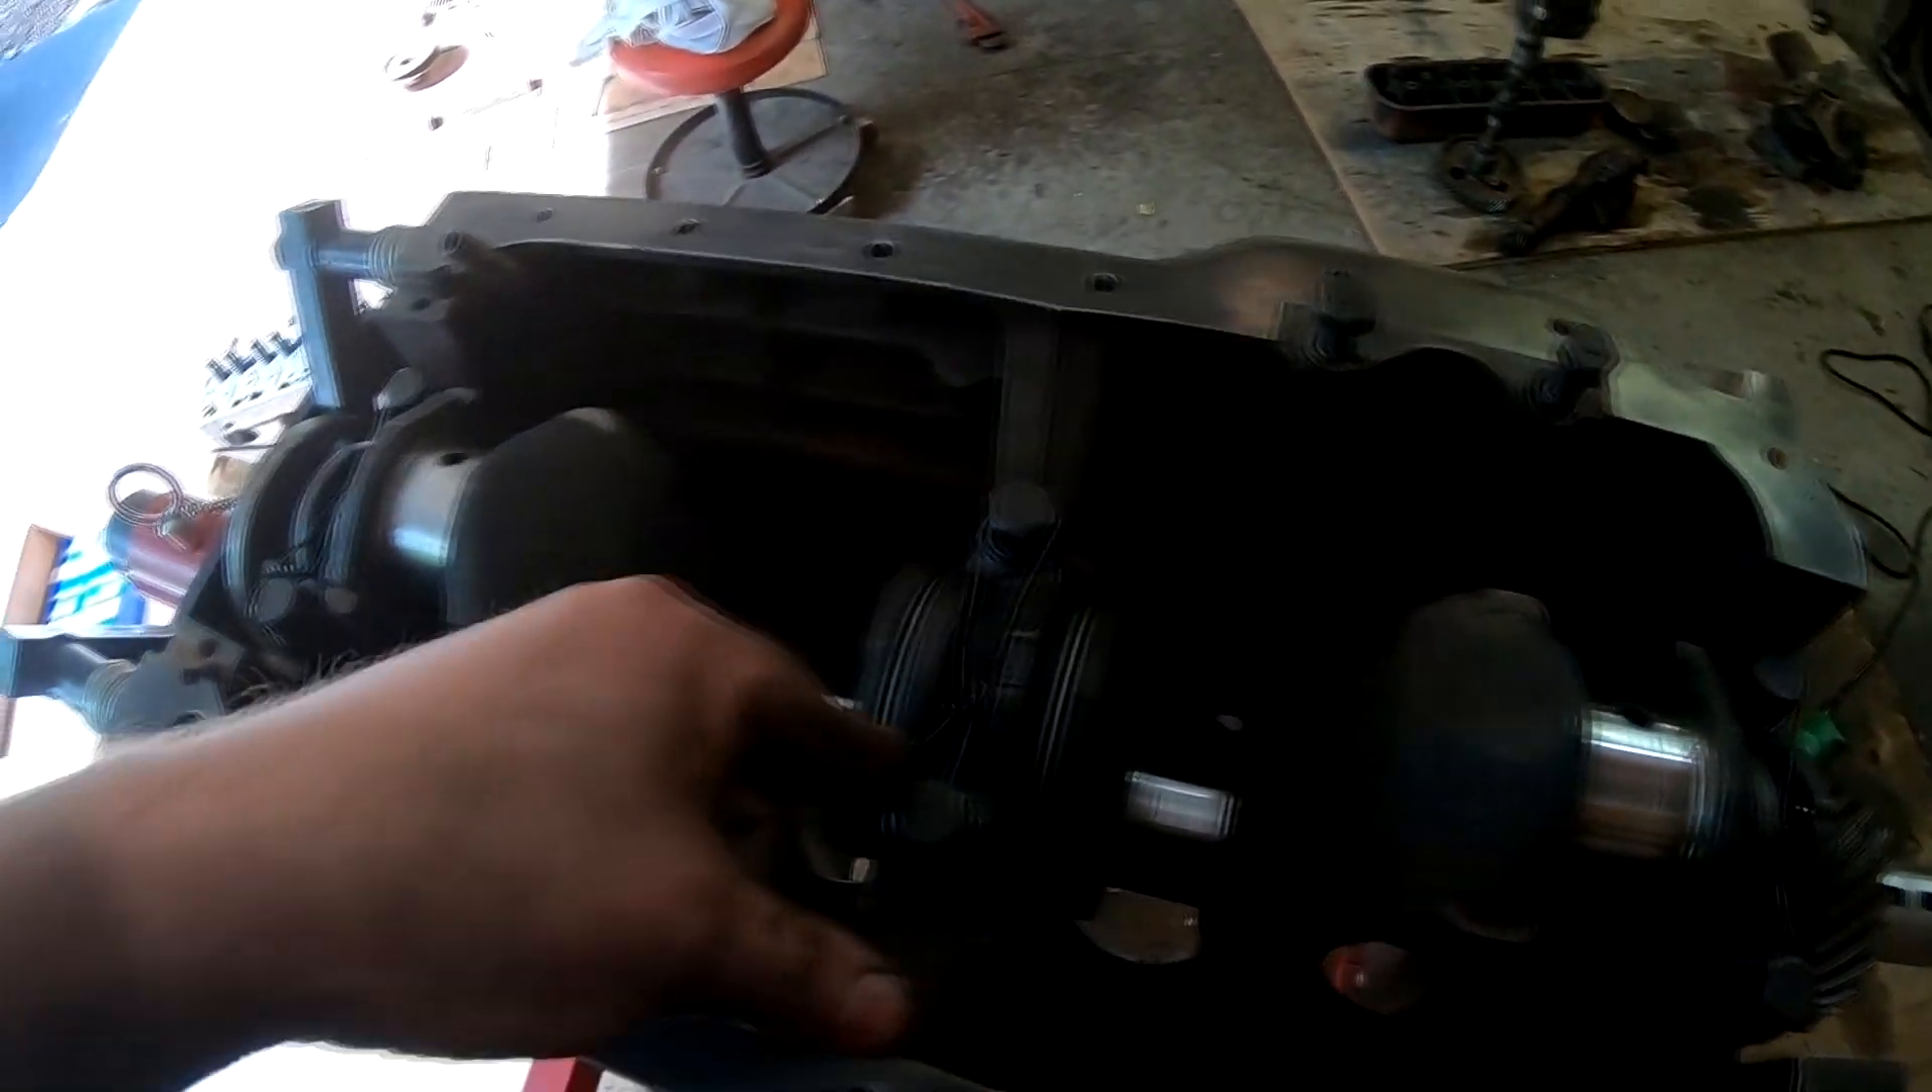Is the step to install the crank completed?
Yes.